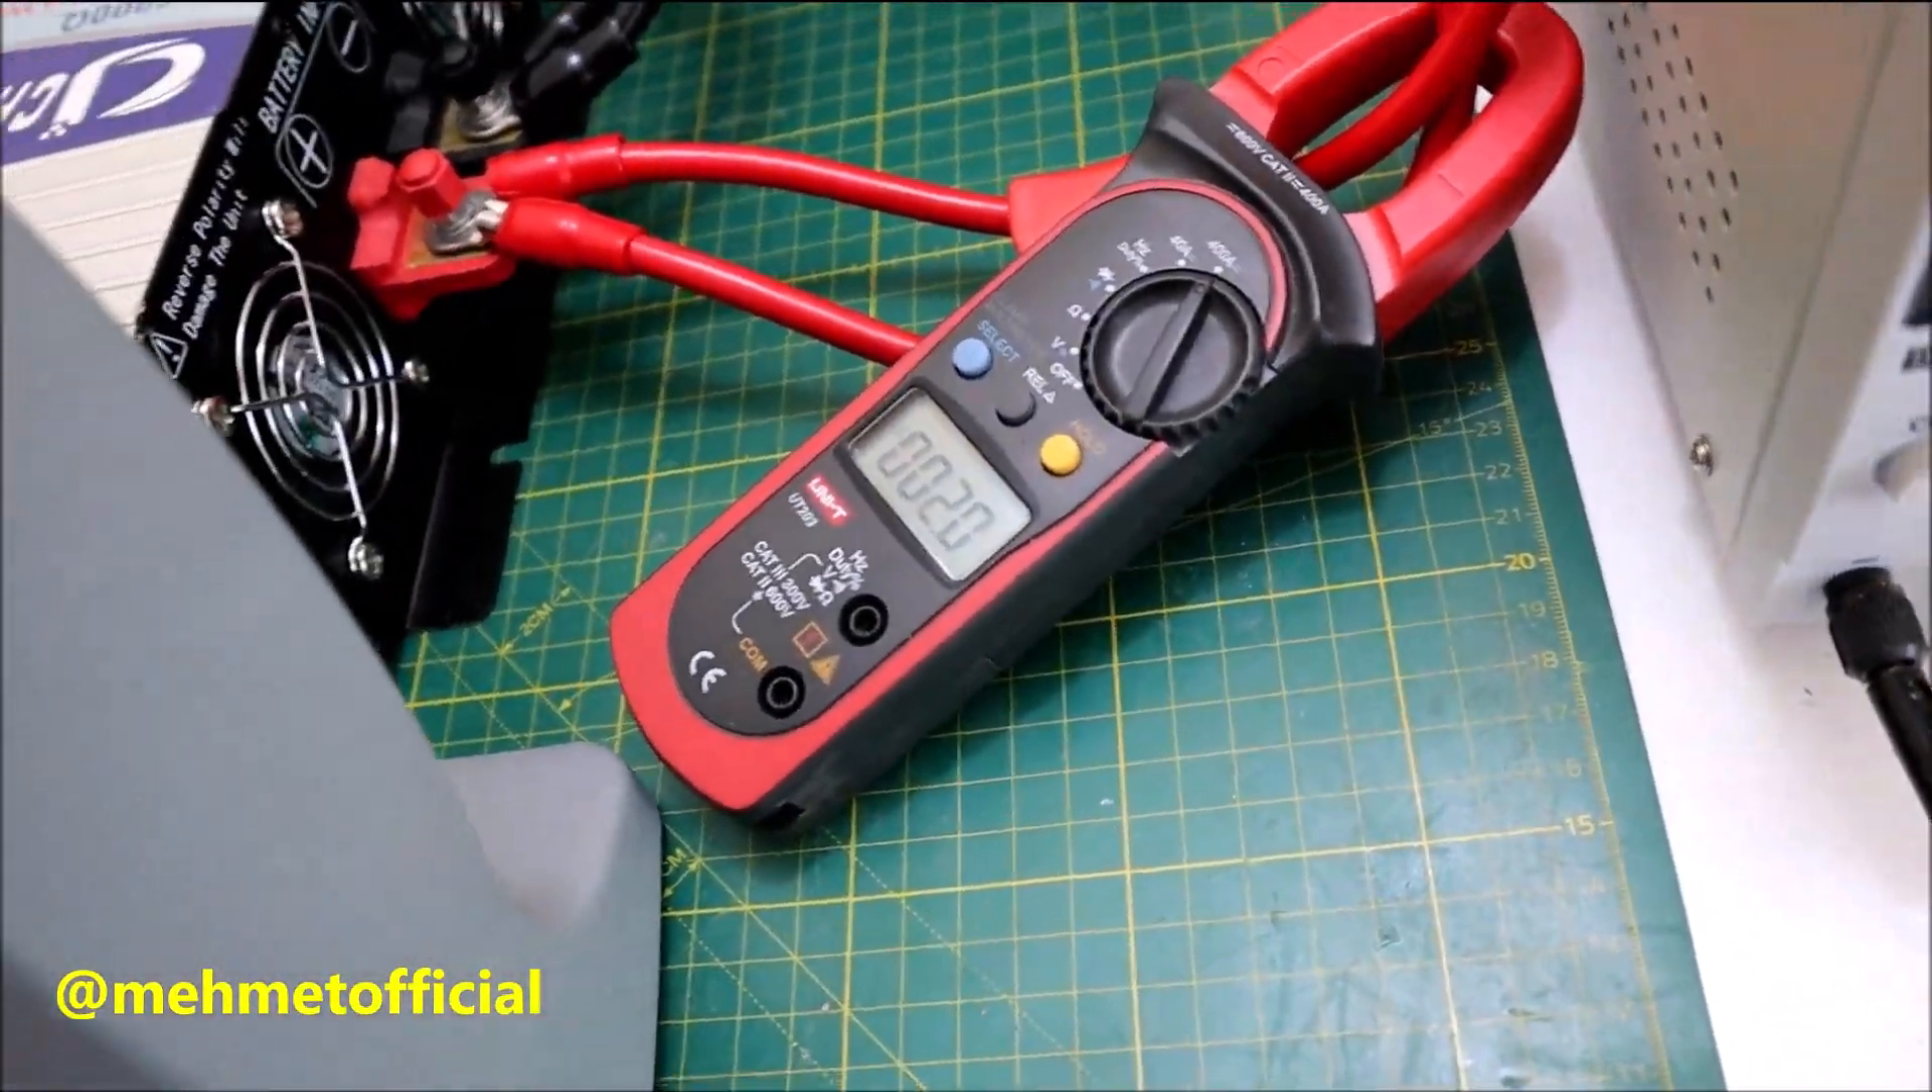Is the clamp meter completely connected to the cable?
Yes.